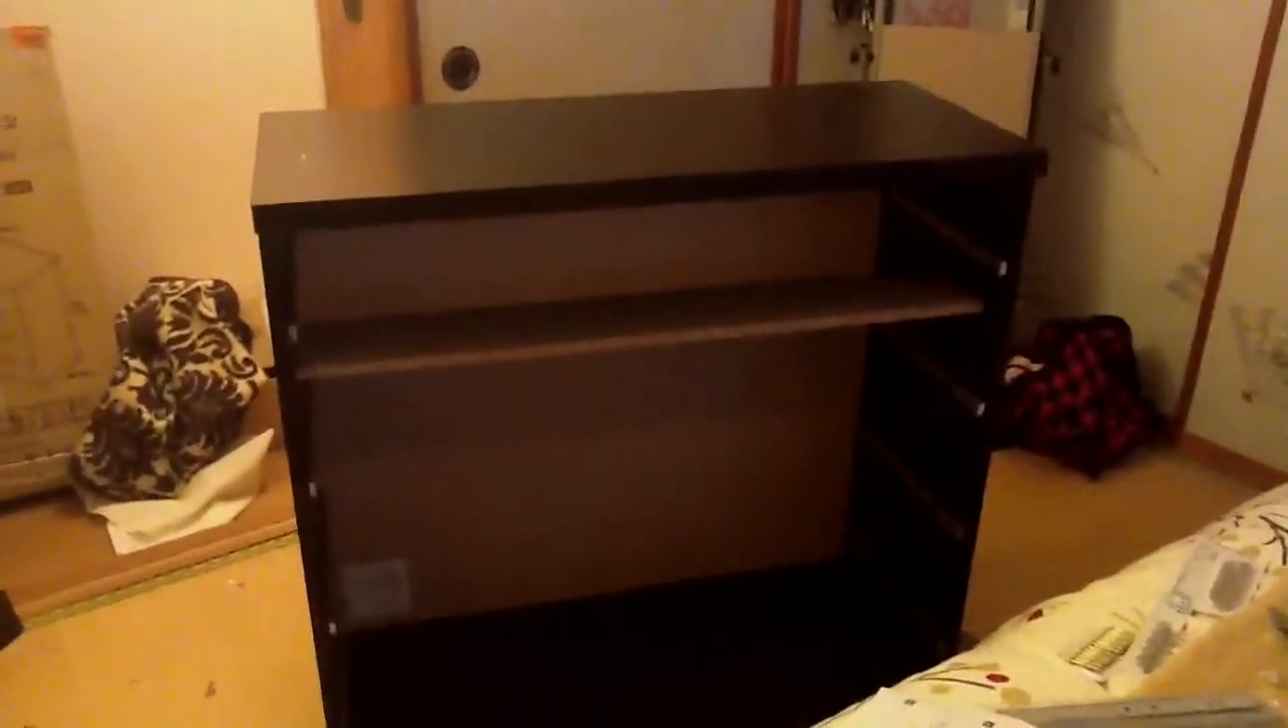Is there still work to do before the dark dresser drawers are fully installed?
Yes.